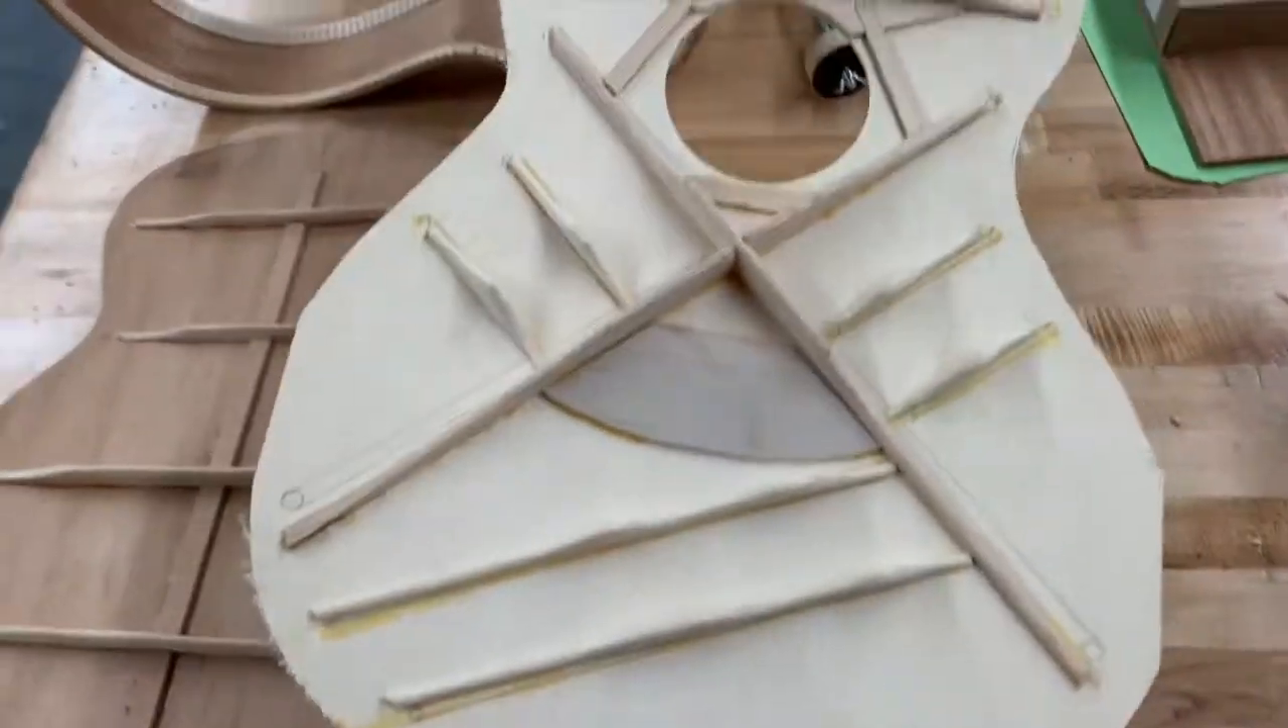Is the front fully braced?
Yes.